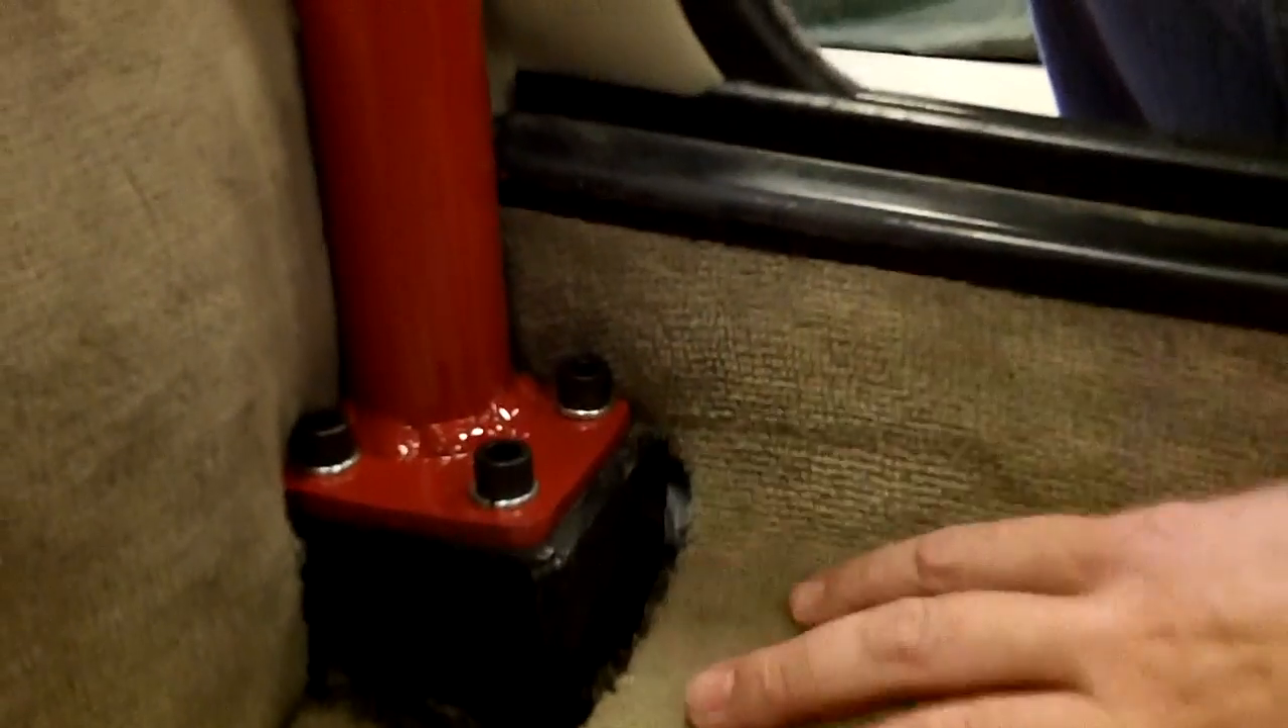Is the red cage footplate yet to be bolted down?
No.